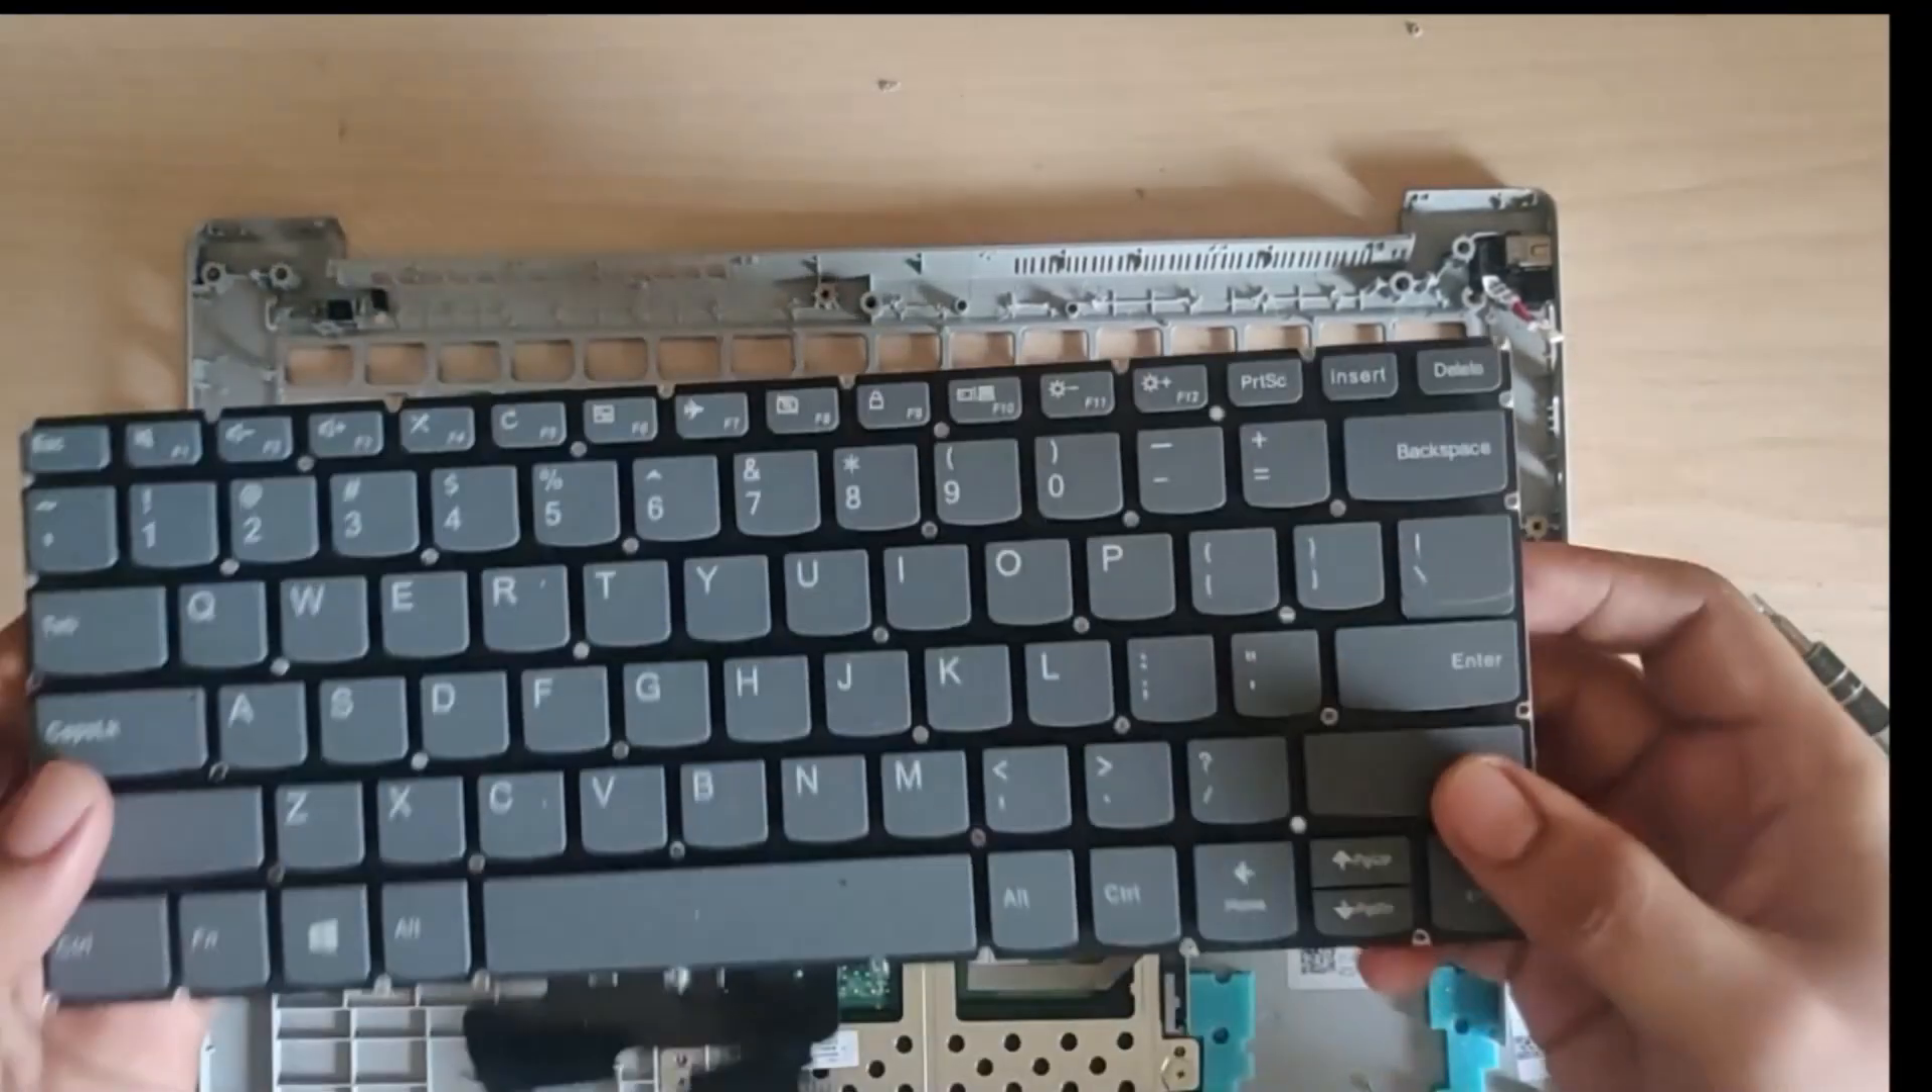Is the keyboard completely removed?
Yes.